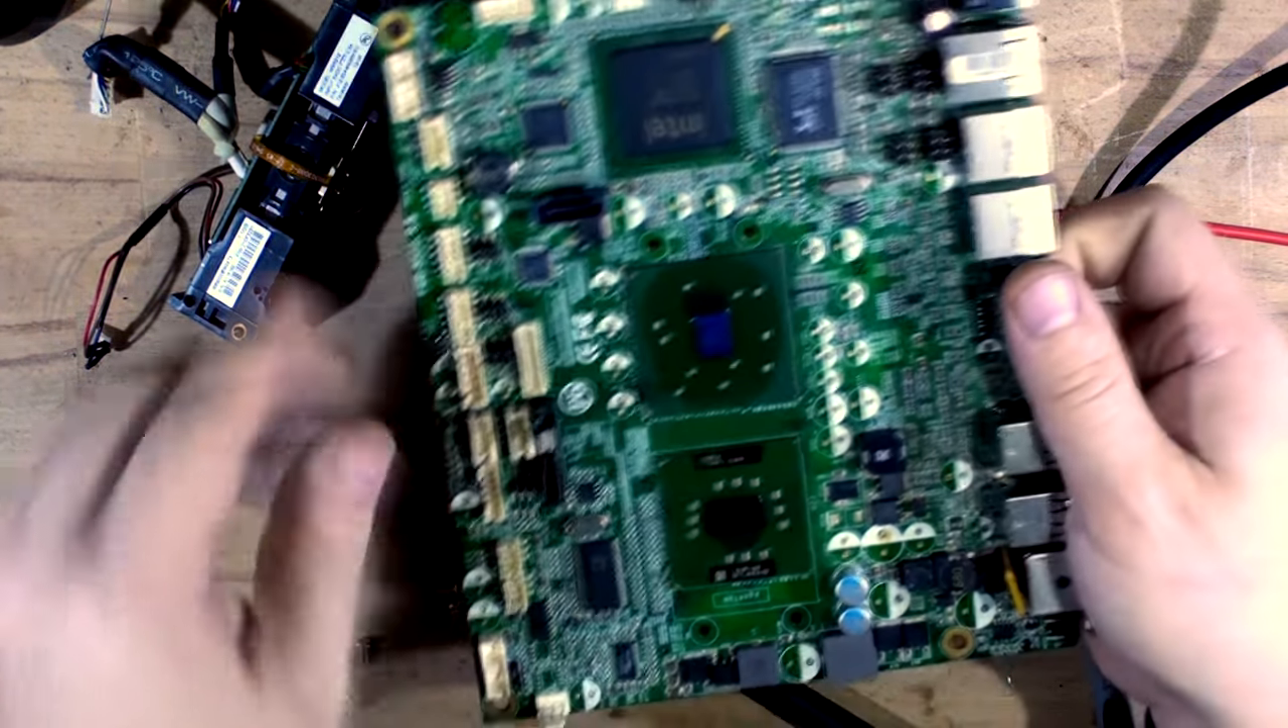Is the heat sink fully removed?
Yes.